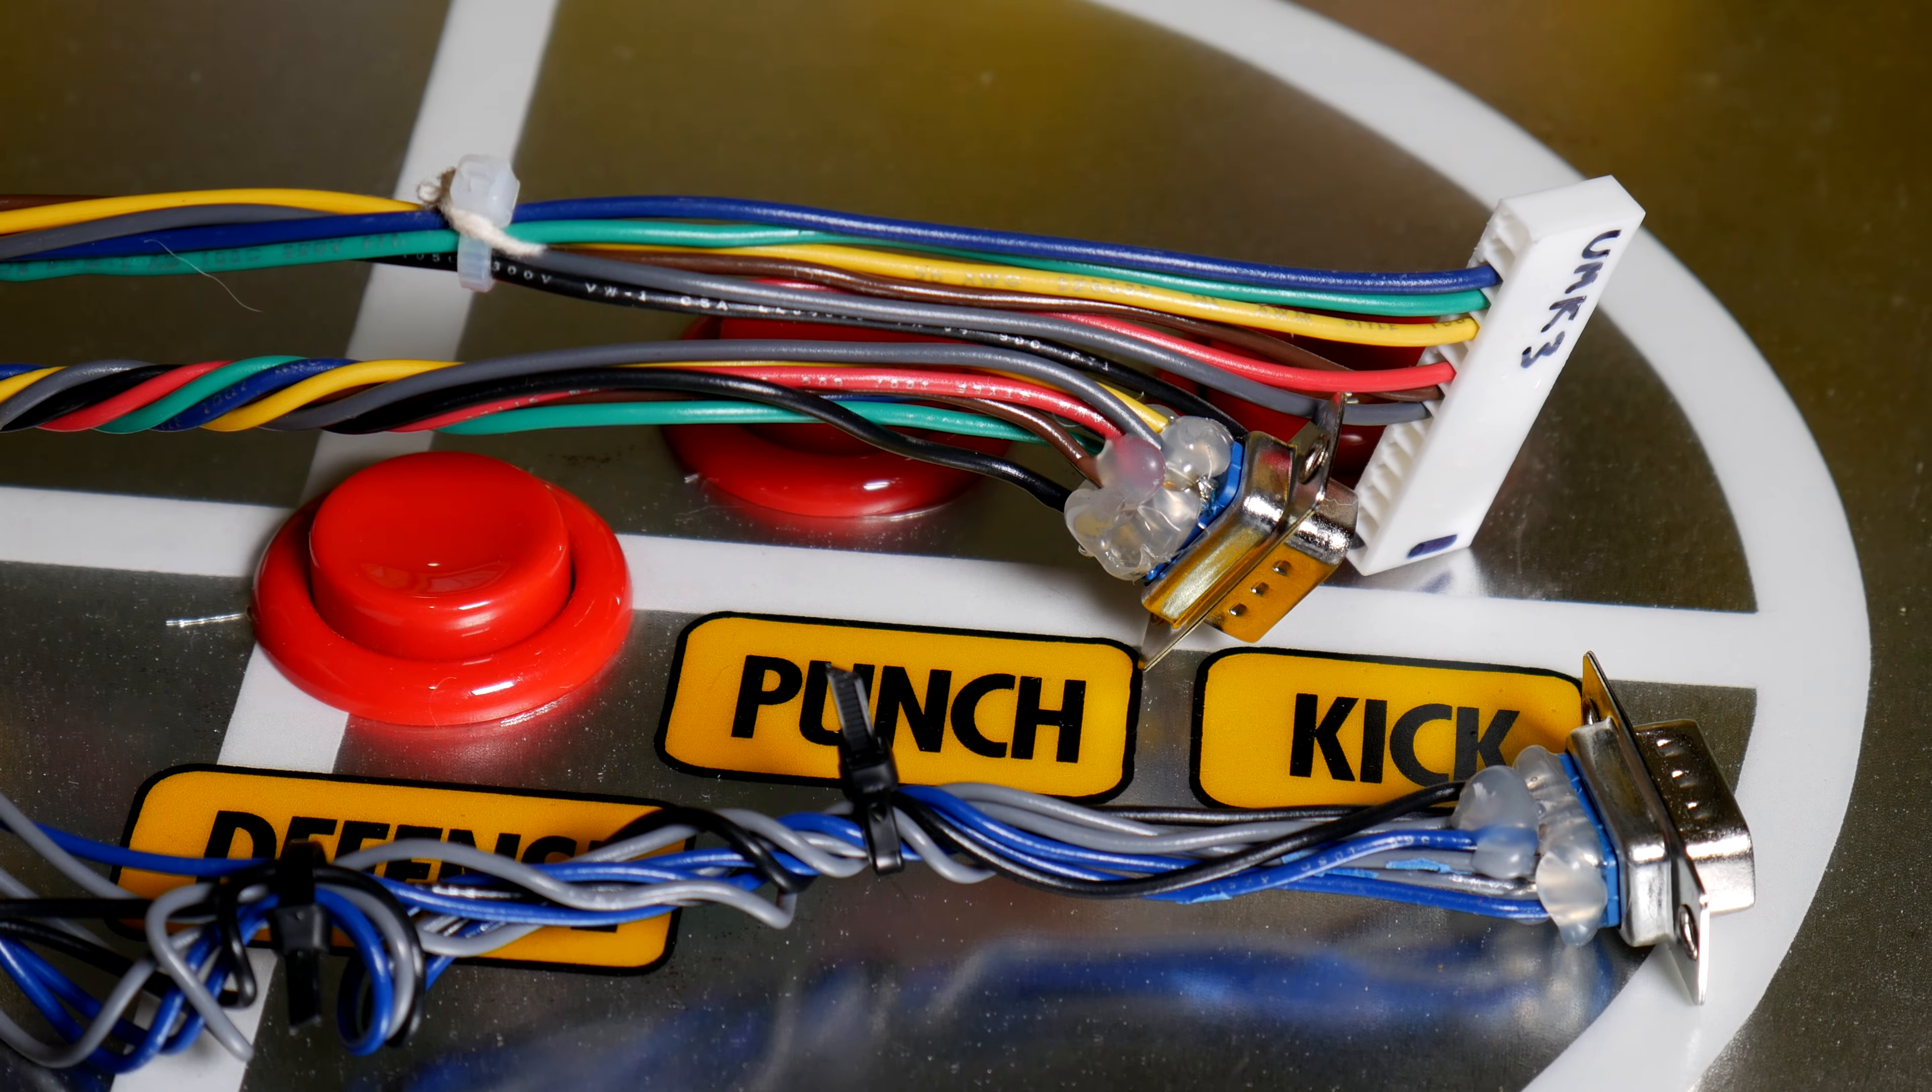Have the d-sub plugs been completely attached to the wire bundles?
Yes.